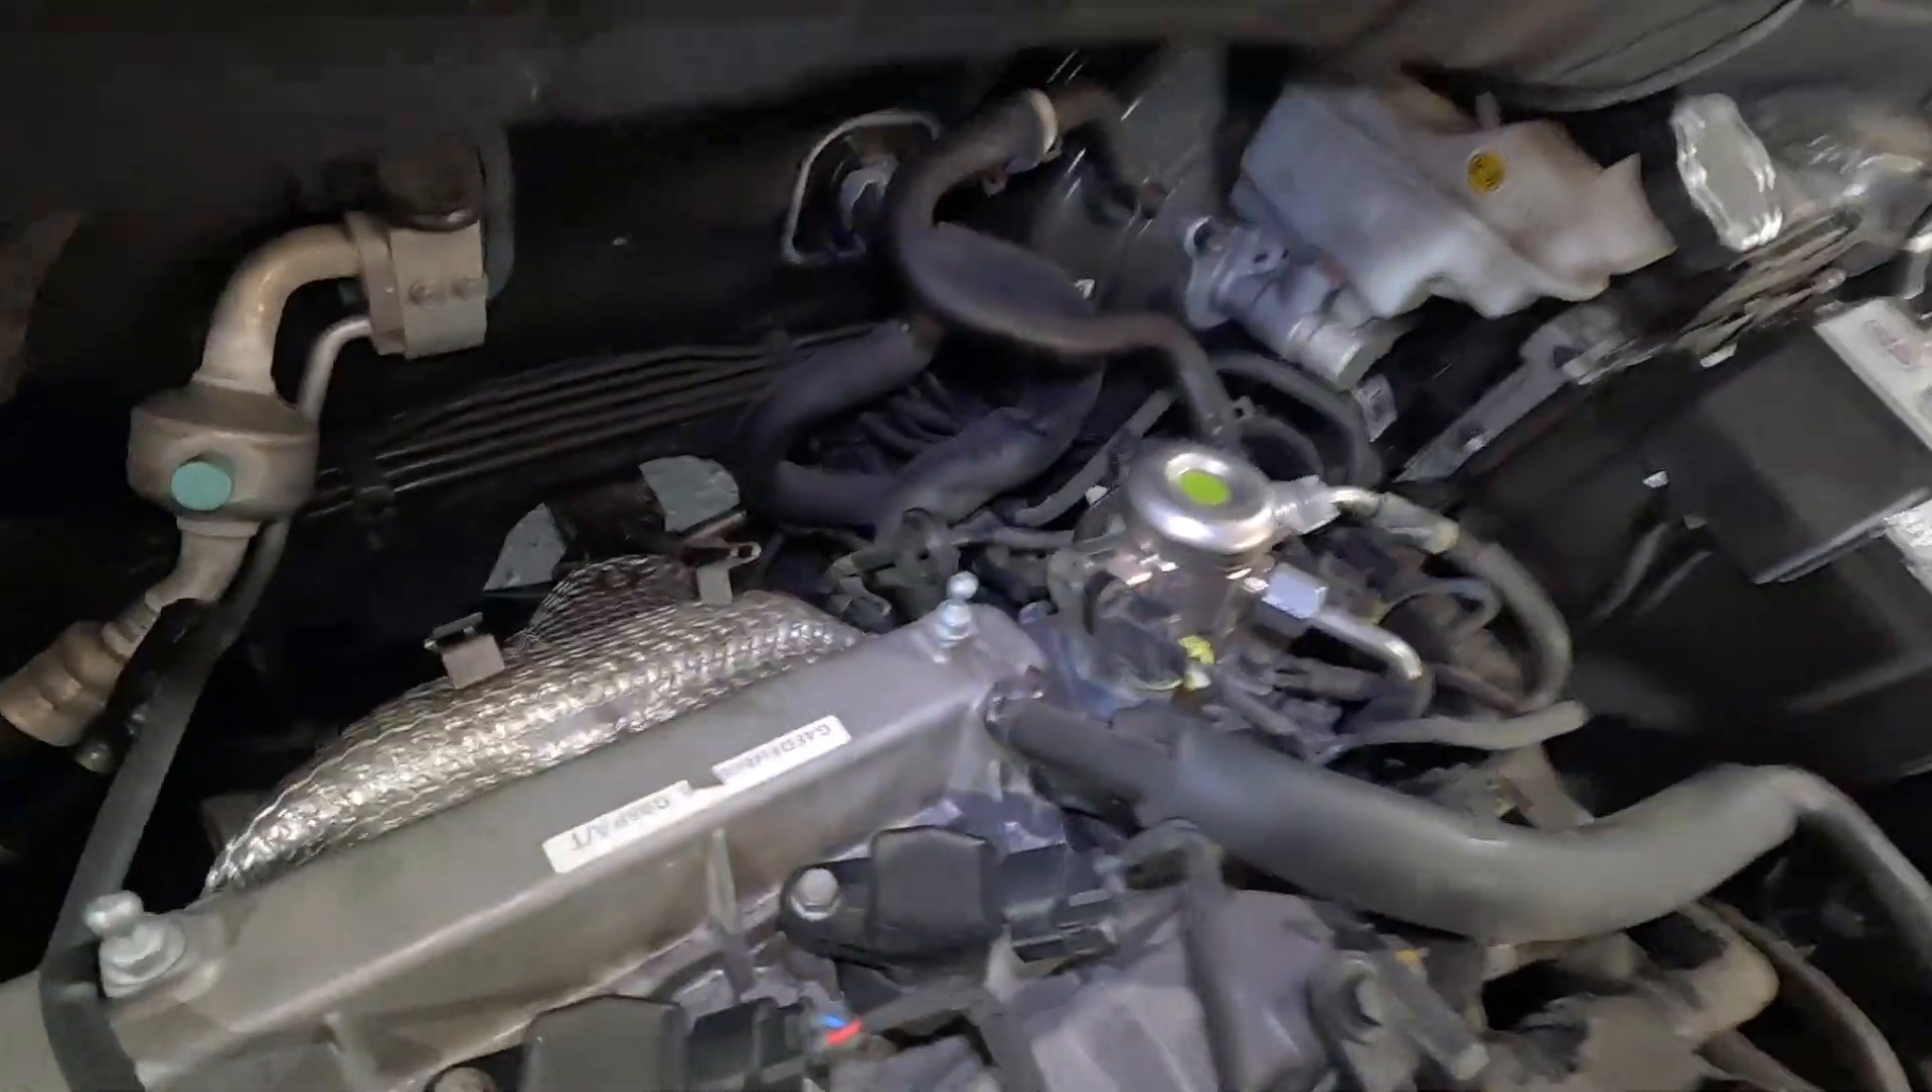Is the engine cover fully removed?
Yes.